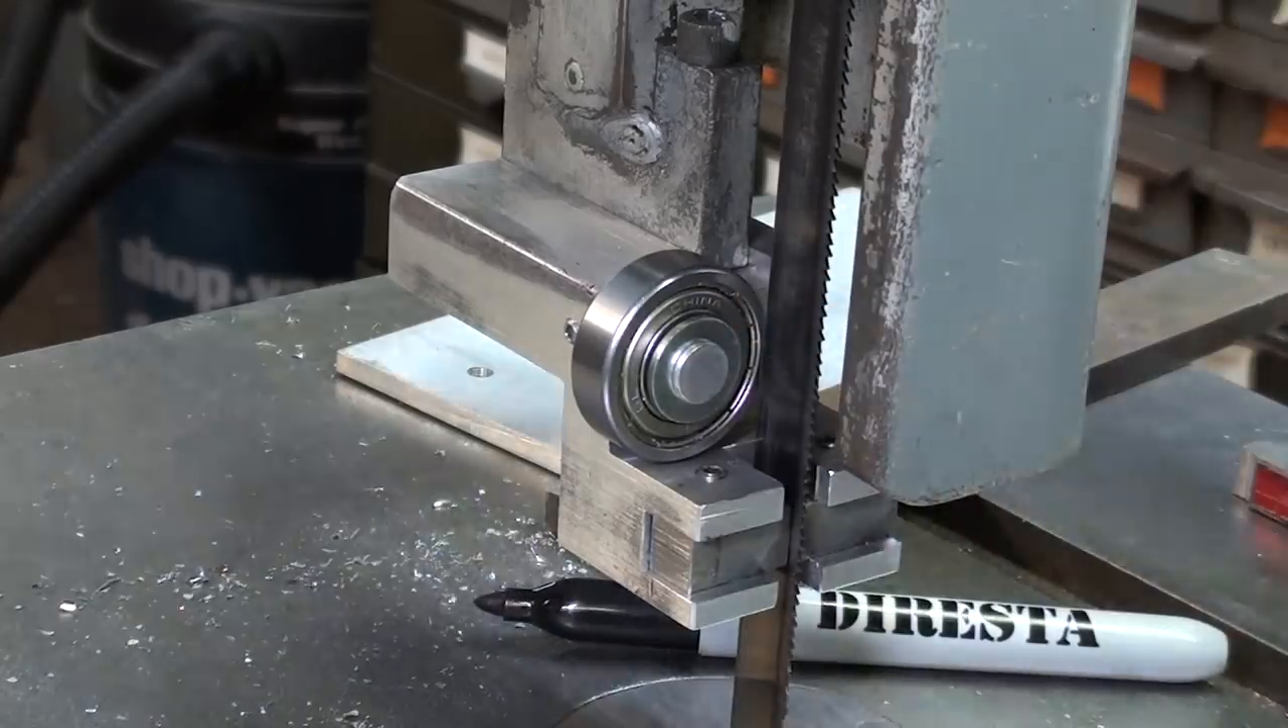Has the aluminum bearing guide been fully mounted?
Yes.